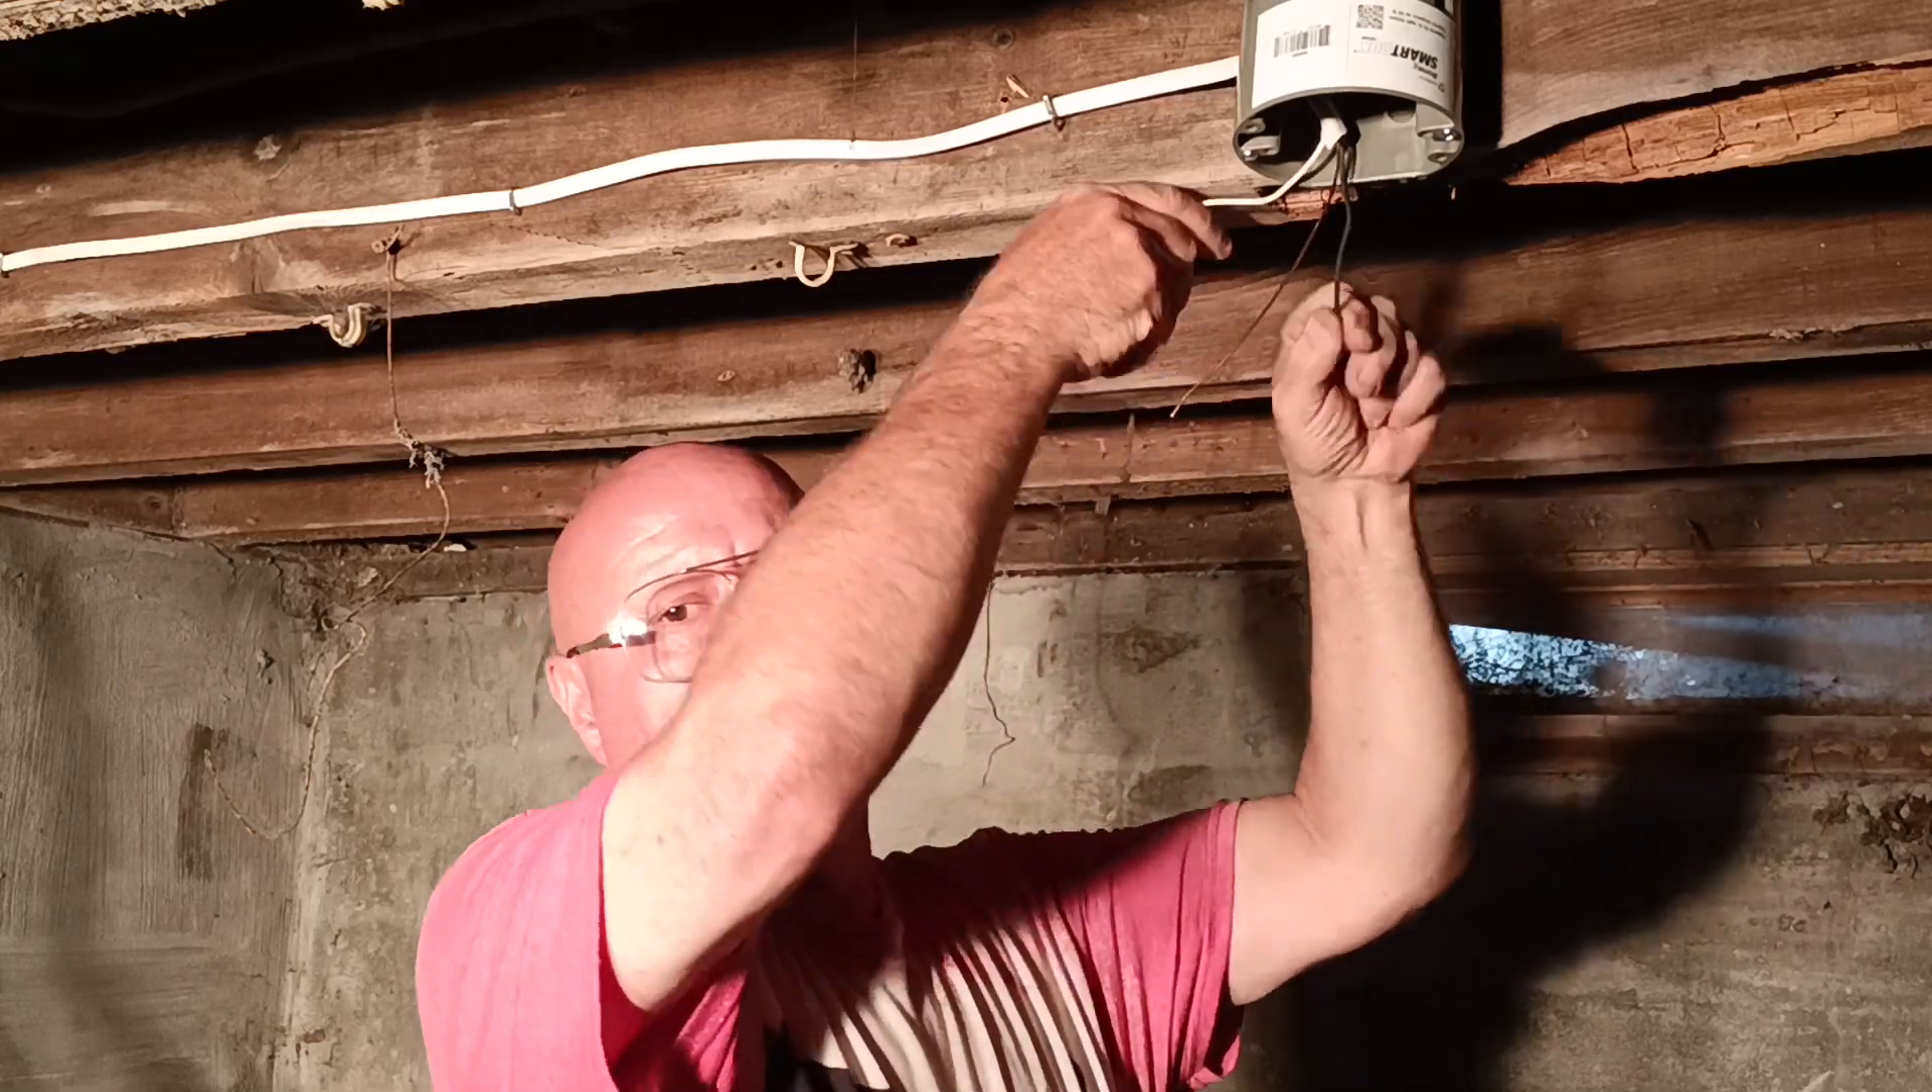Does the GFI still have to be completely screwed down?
Yes.